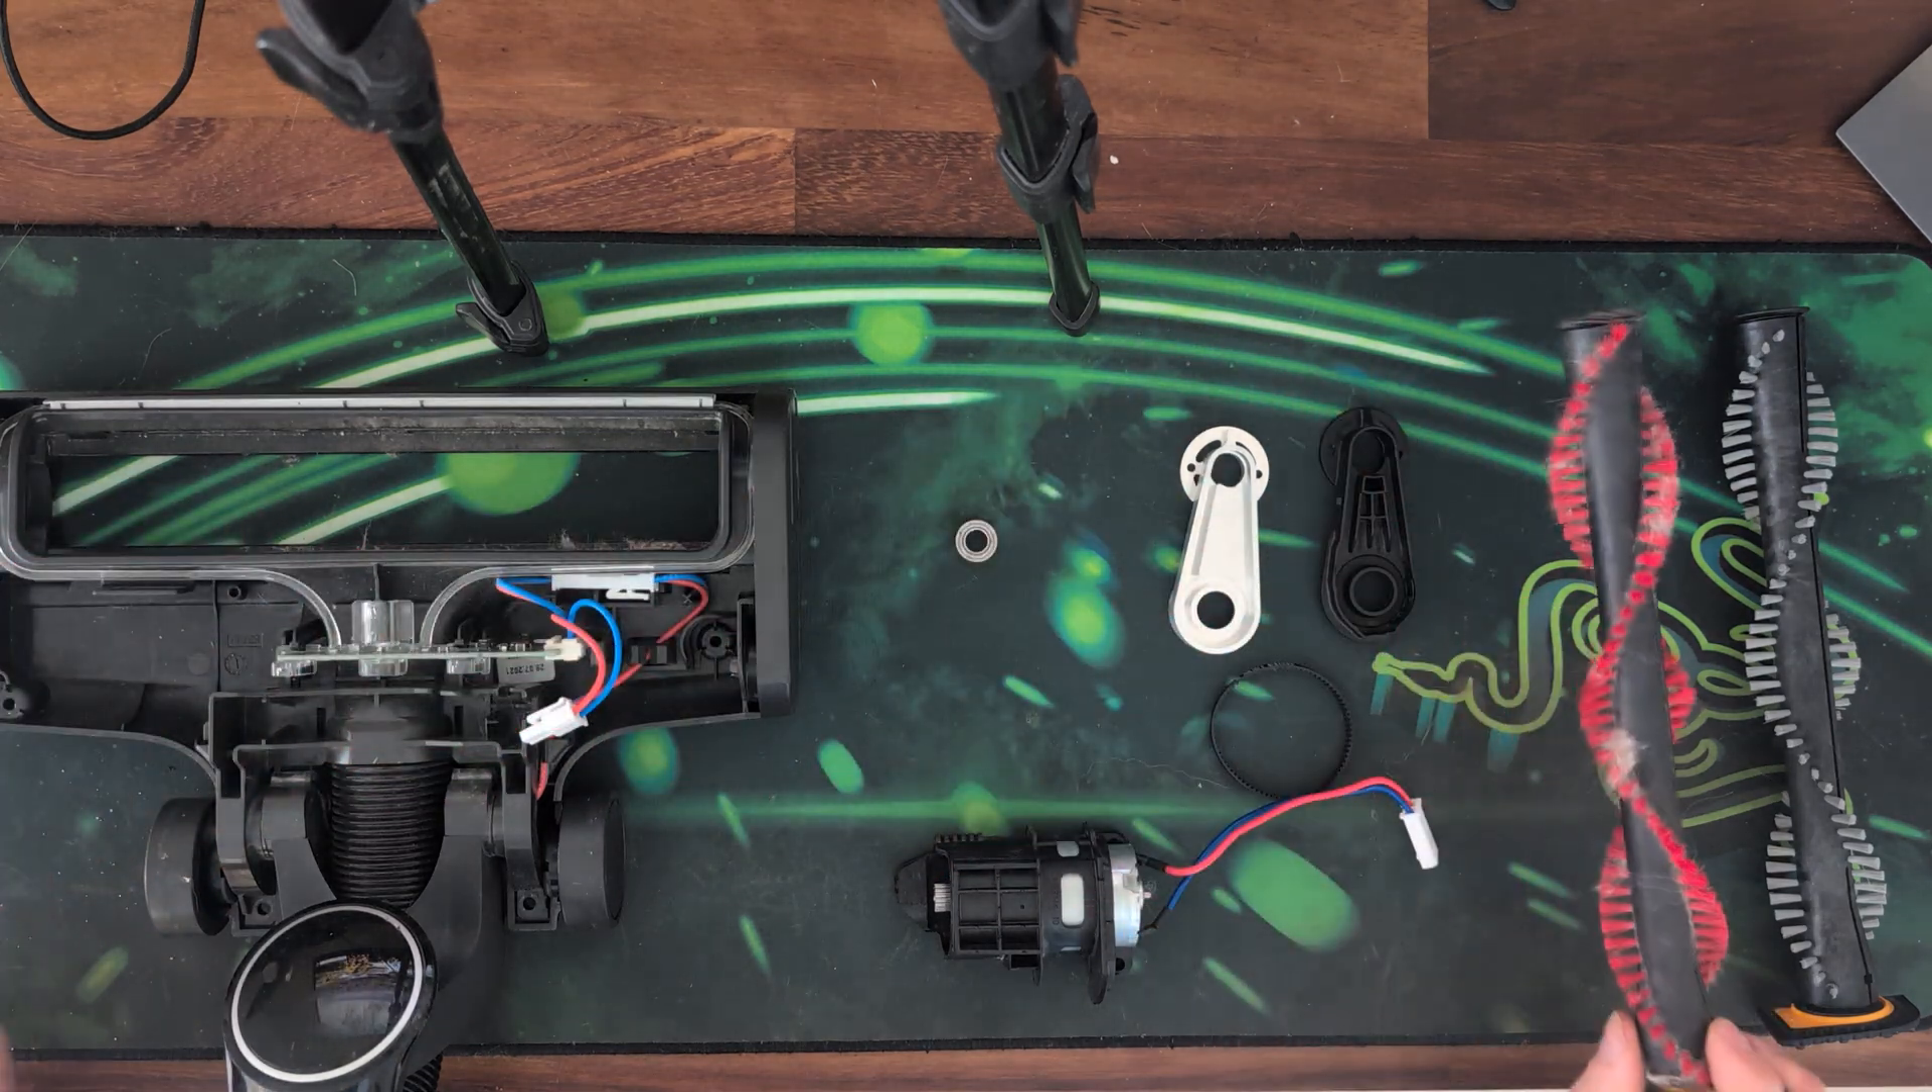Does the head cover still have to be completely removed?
No.